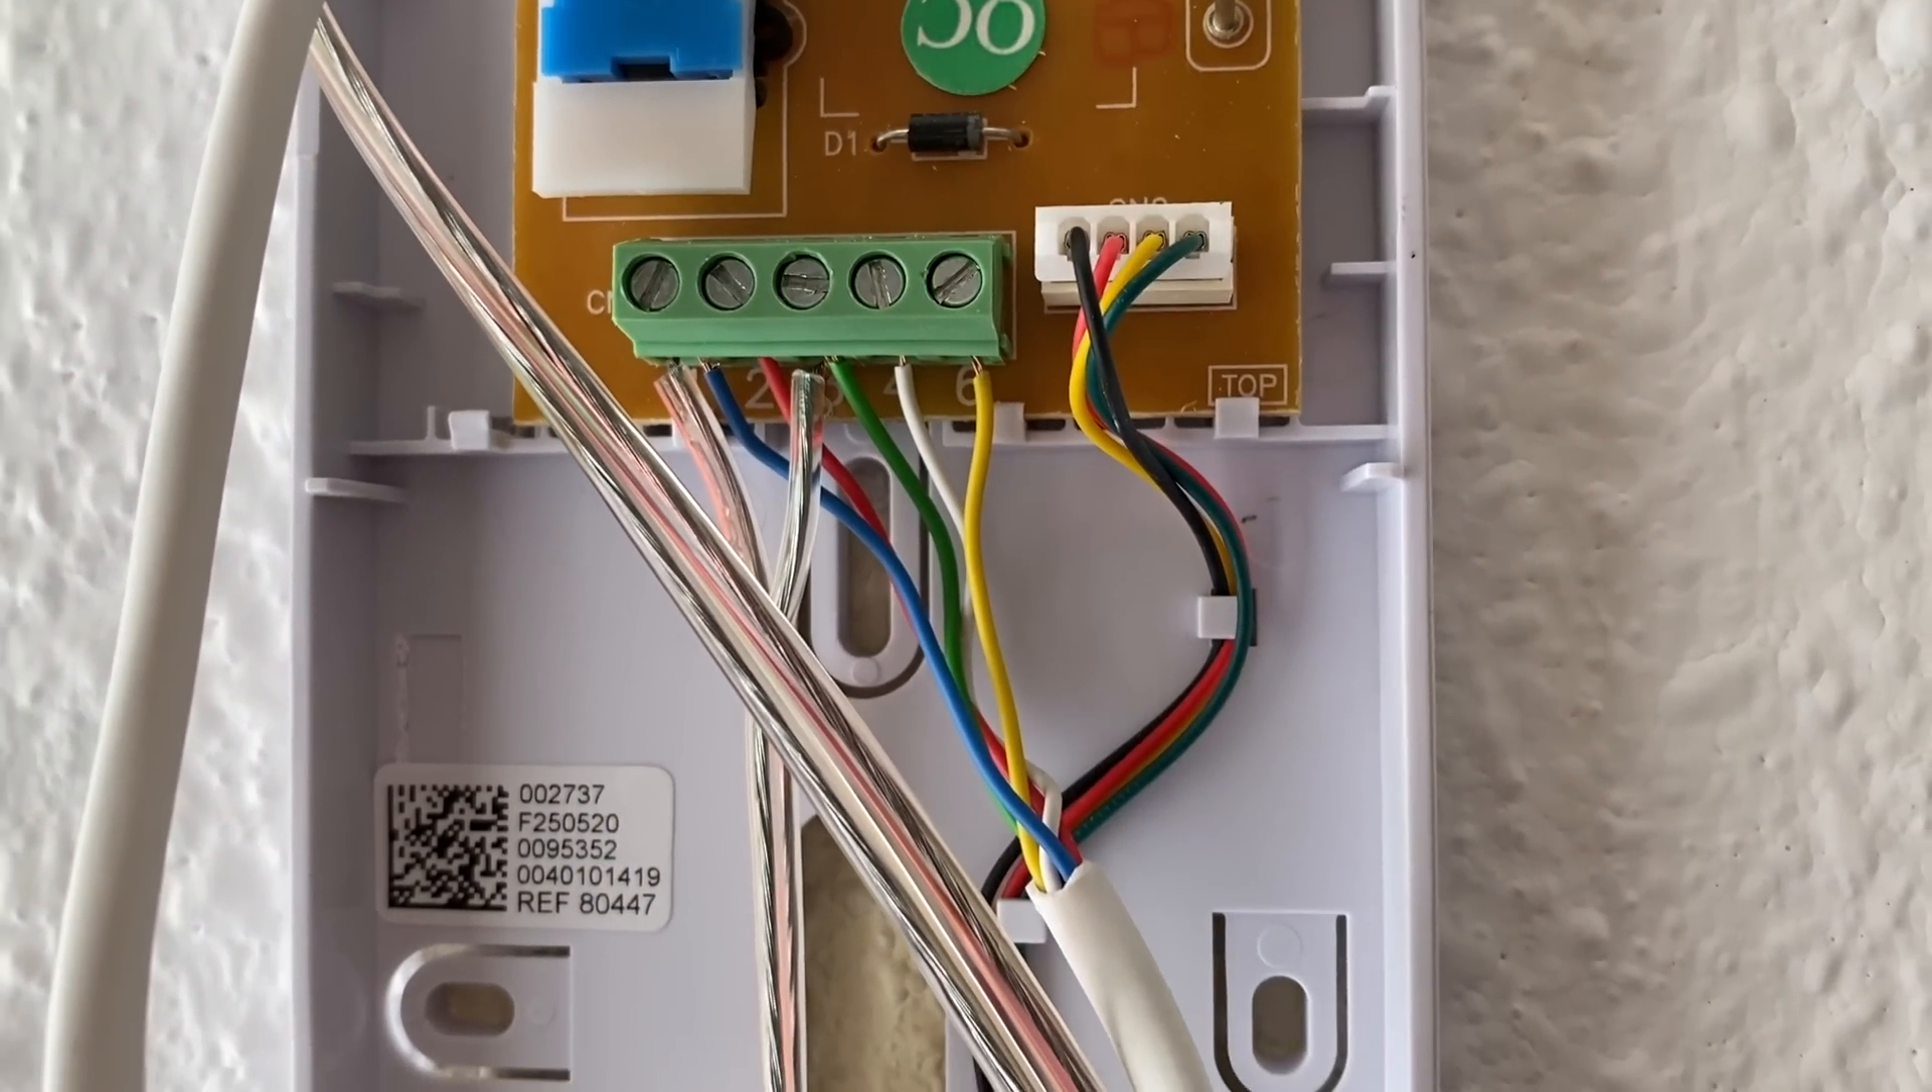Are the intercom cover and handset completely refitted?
No.